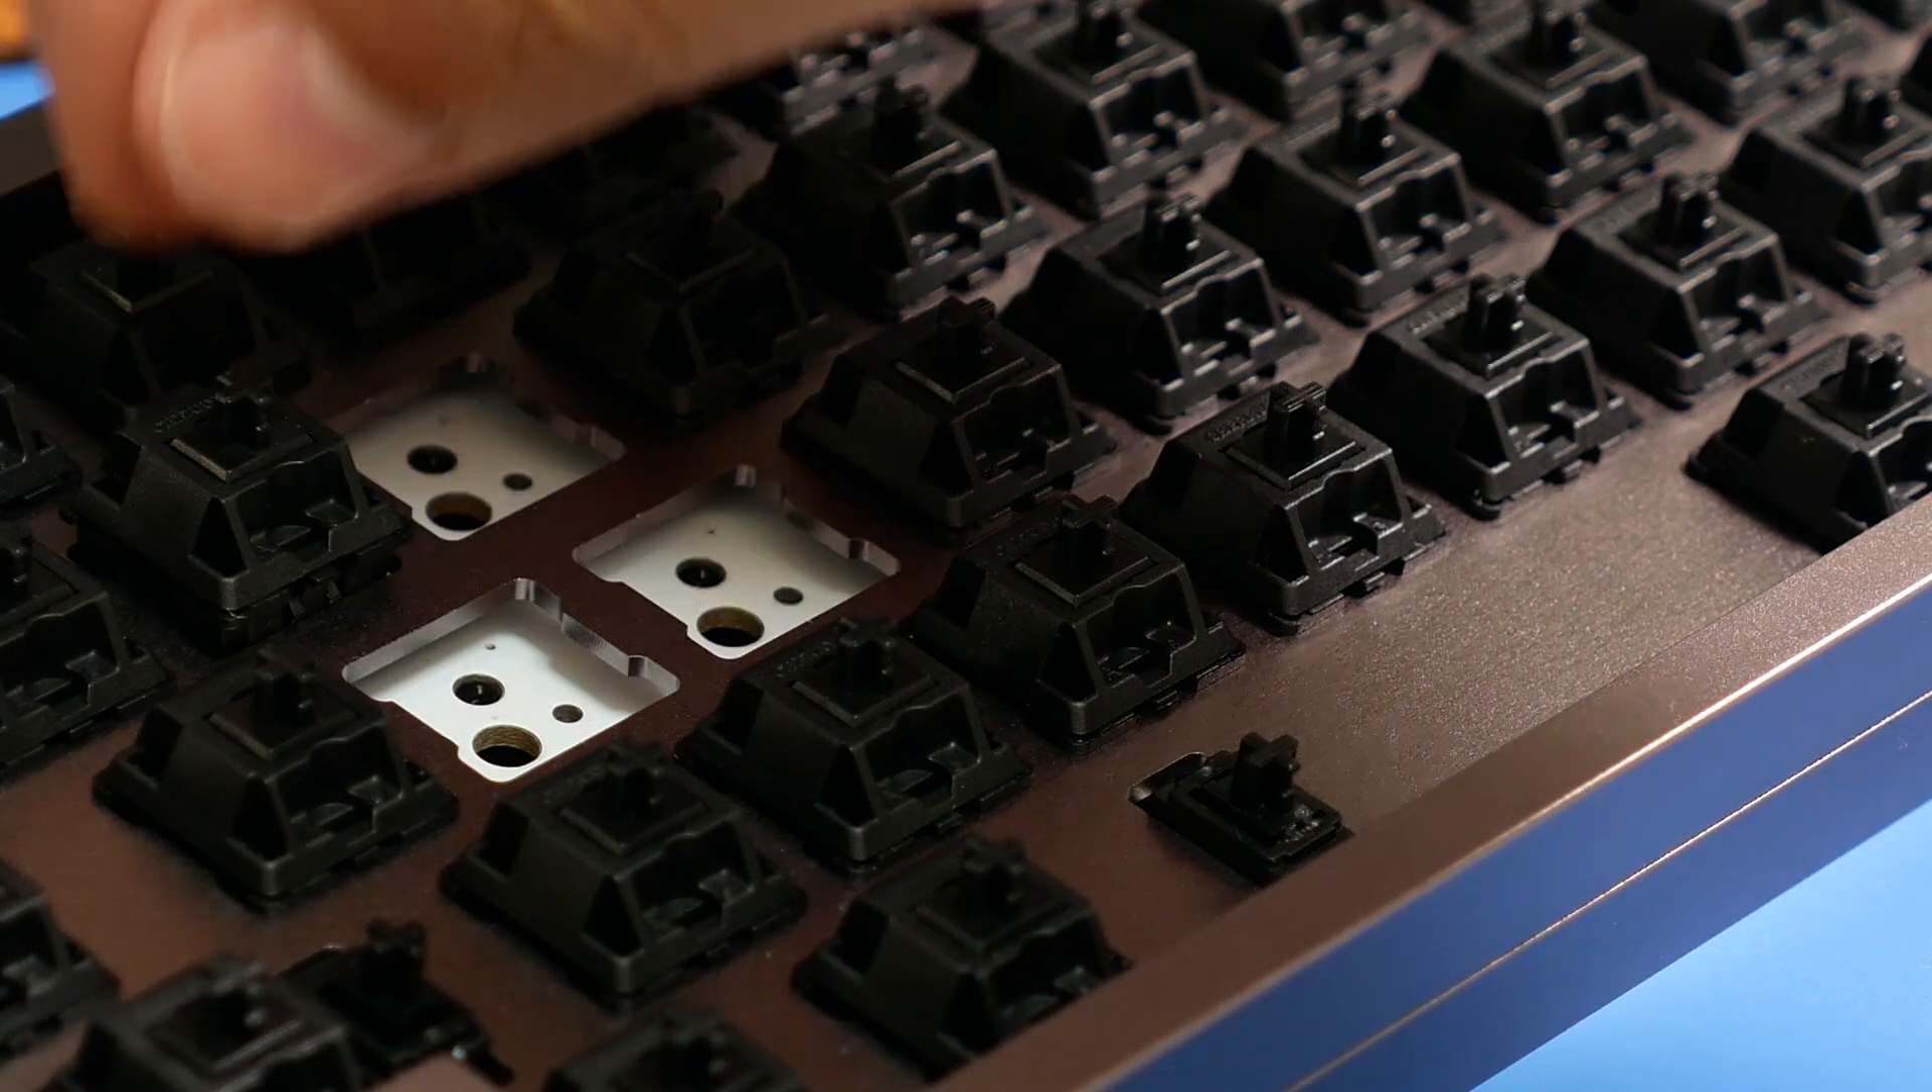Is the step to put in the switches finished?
No.